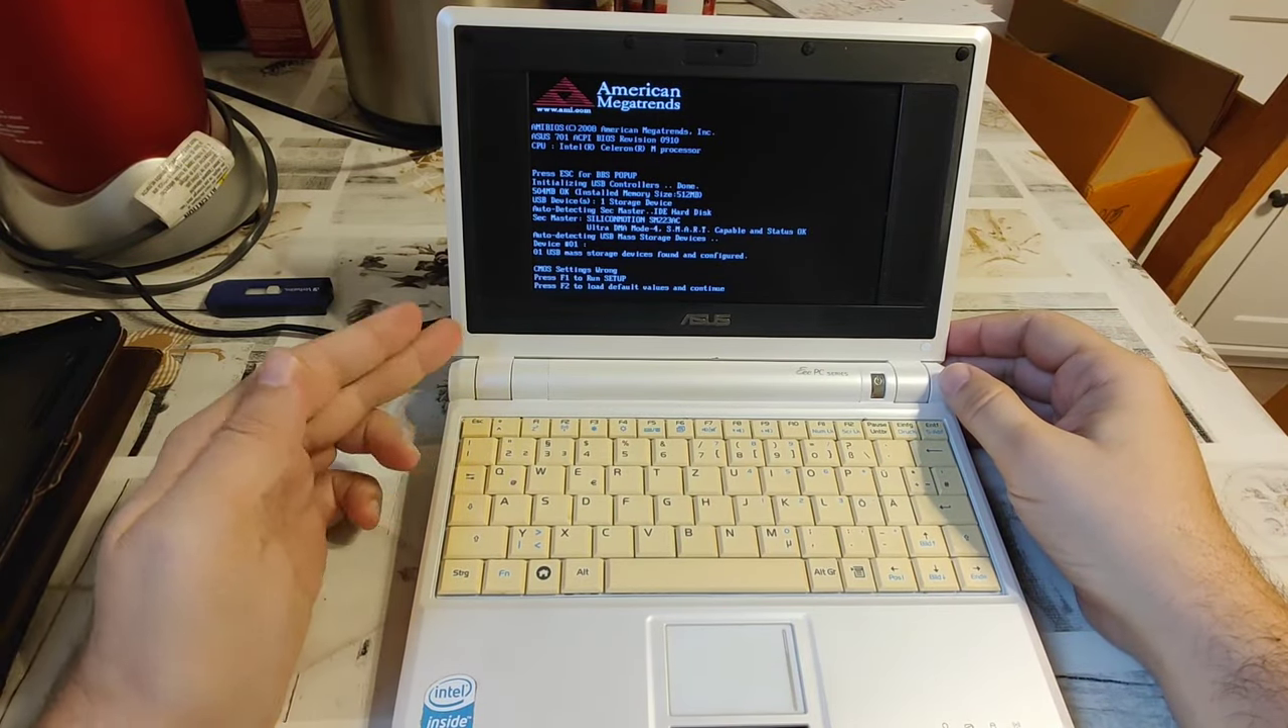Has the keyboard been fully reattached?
Yes.